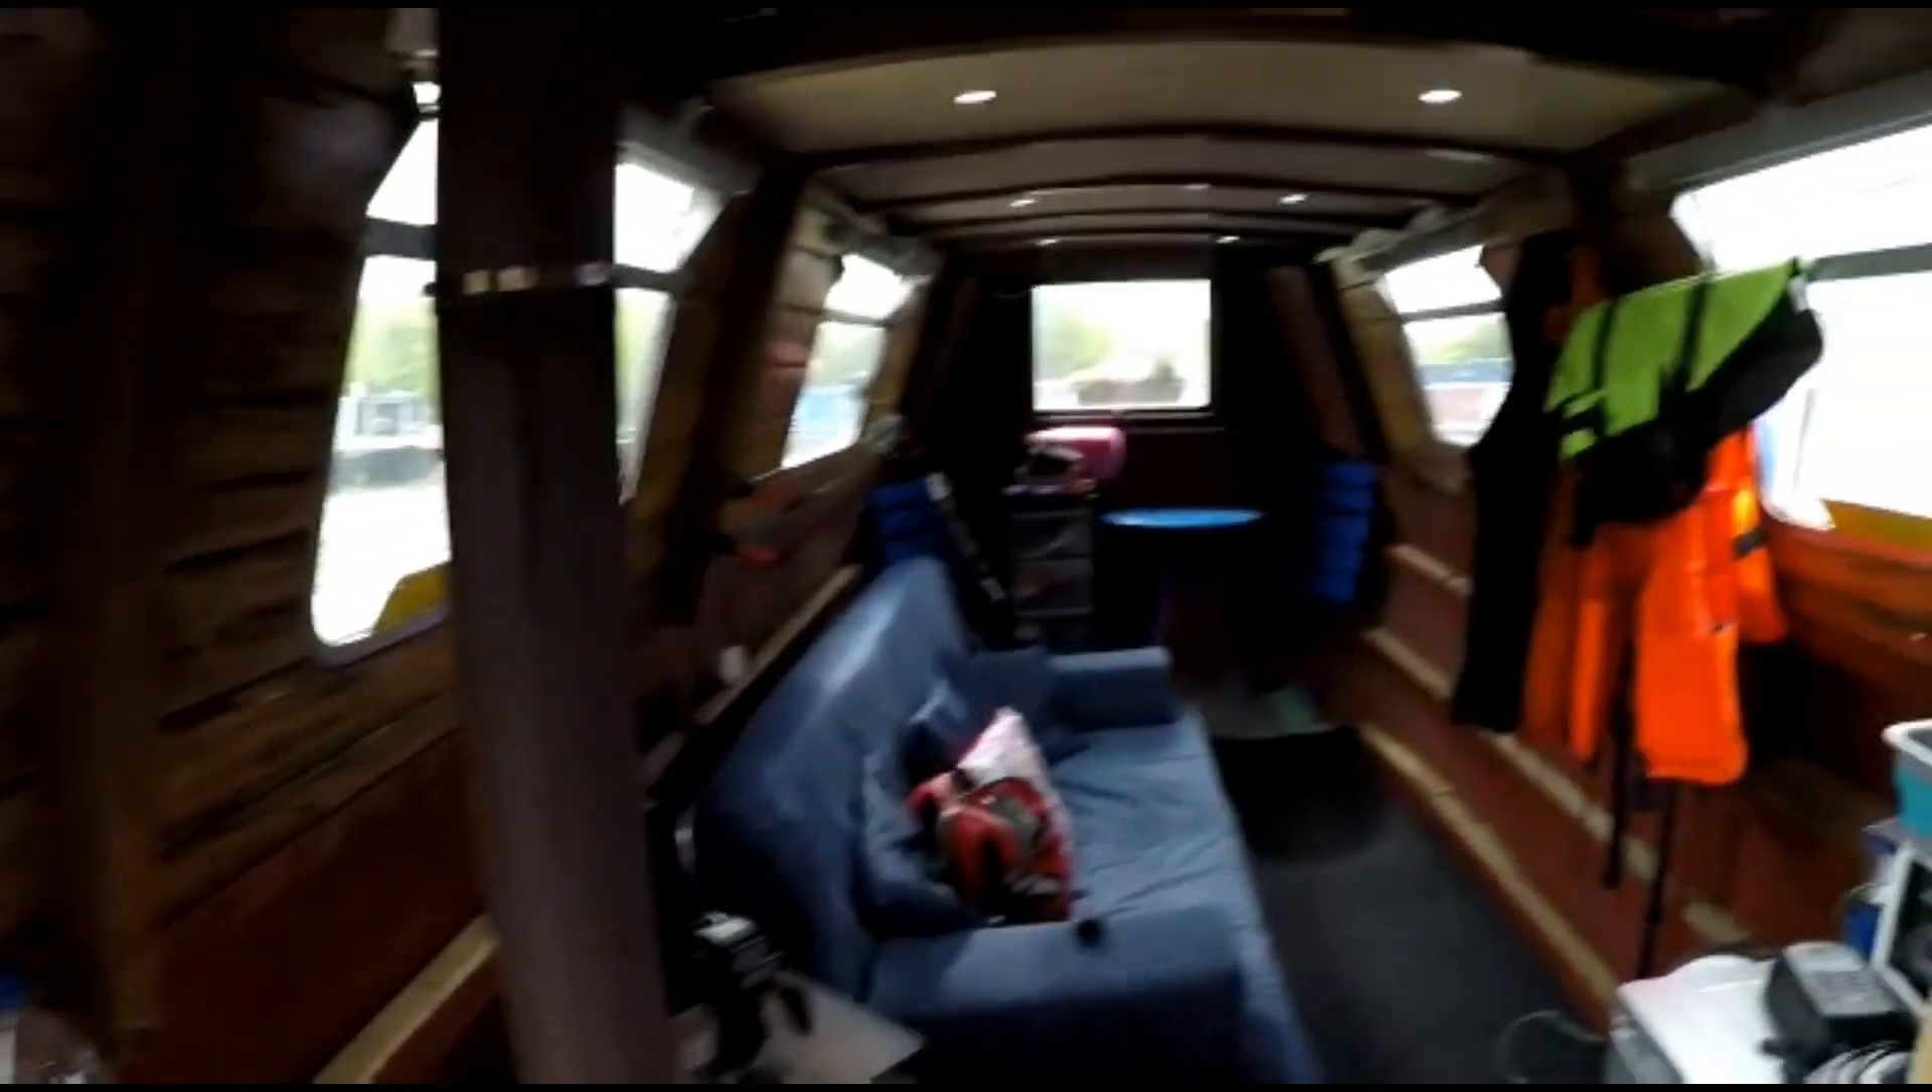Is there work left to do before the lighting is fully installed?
No.